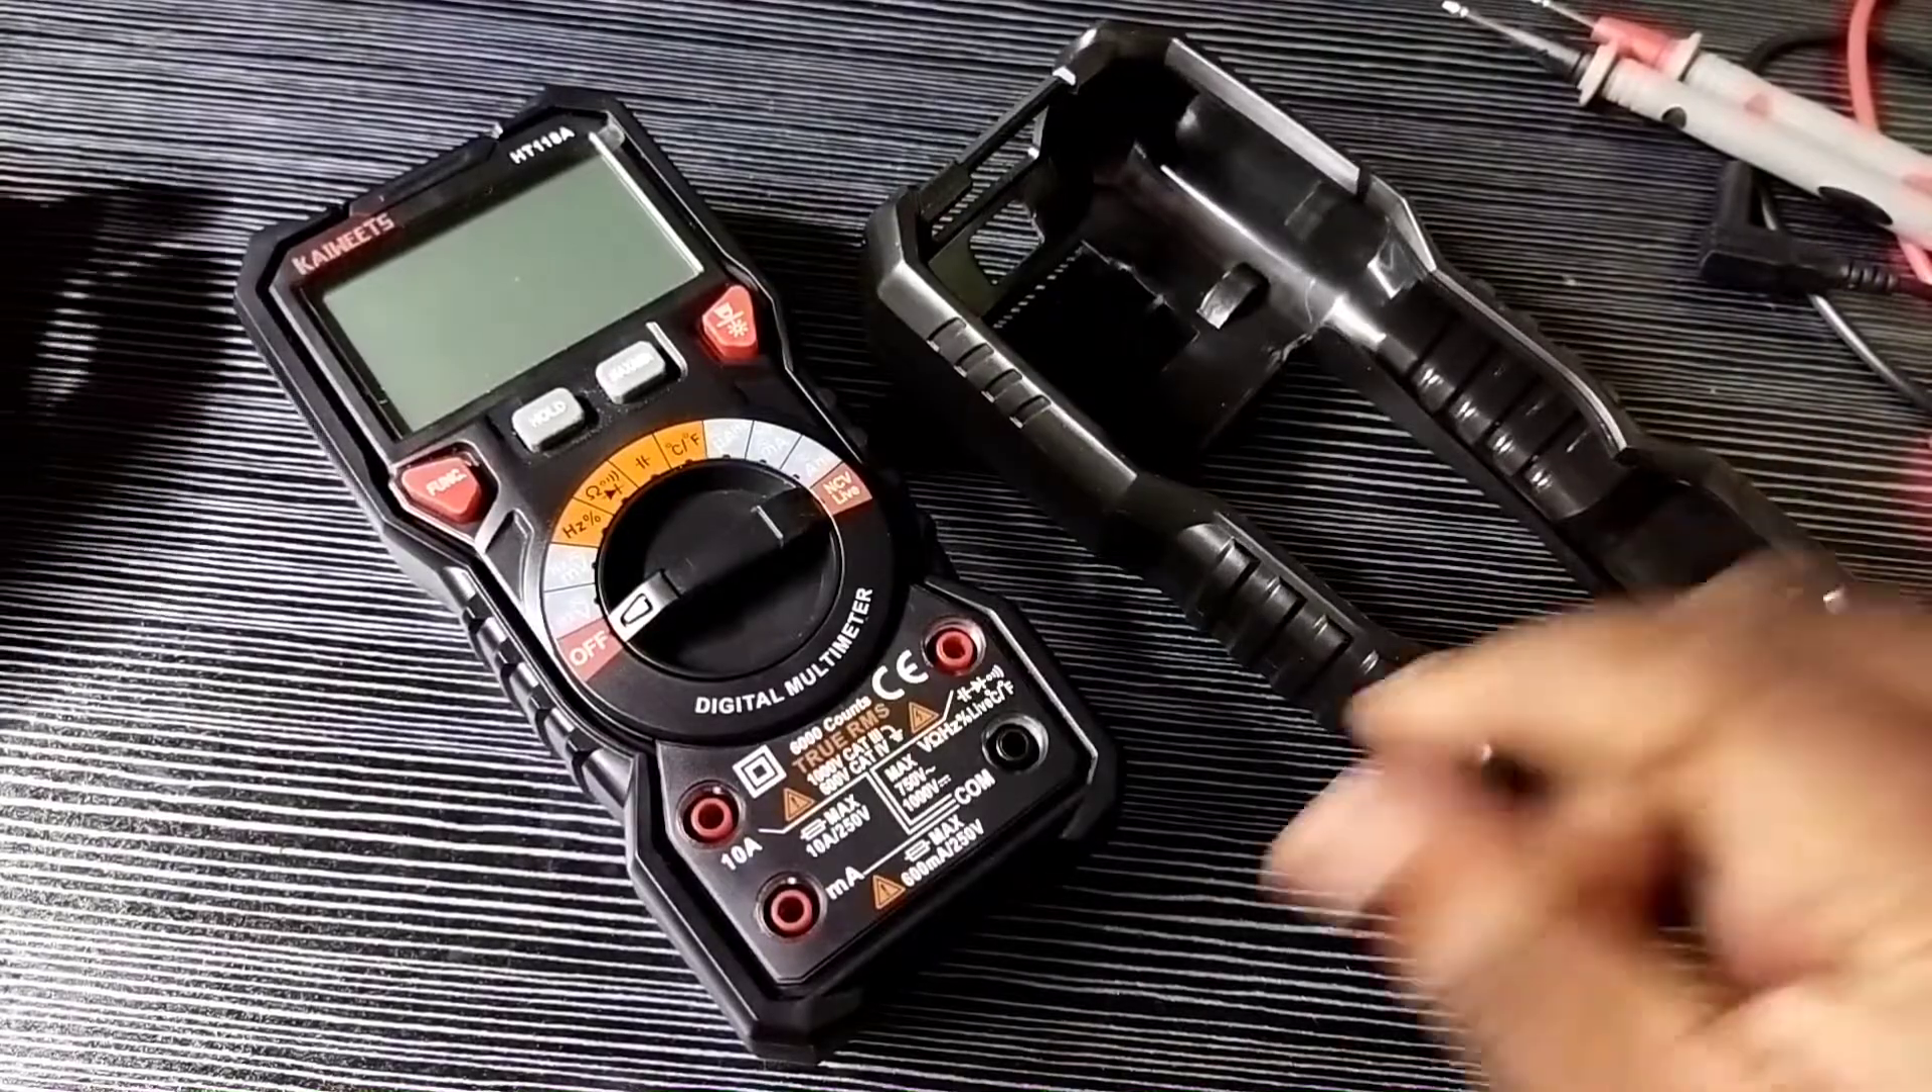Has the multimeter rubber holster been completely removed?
Yes.